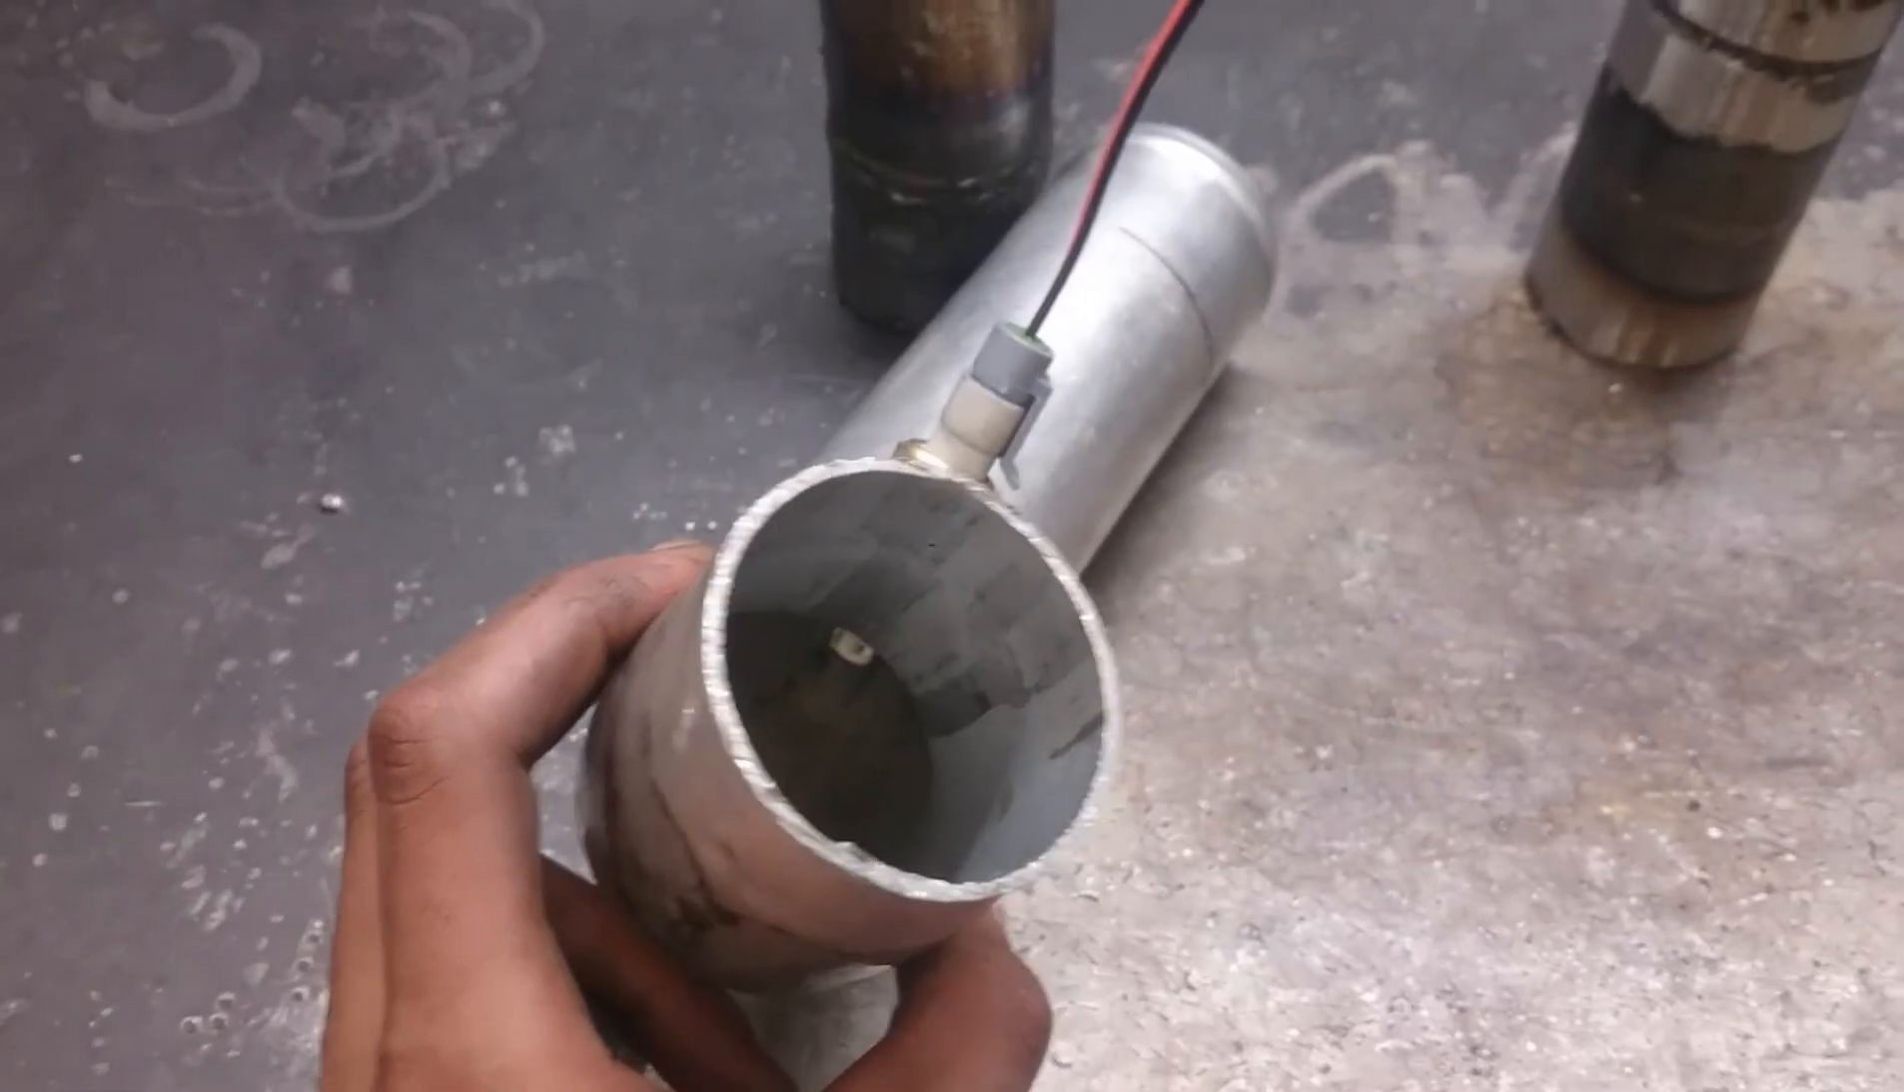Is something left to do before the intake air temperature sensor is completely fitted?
No.